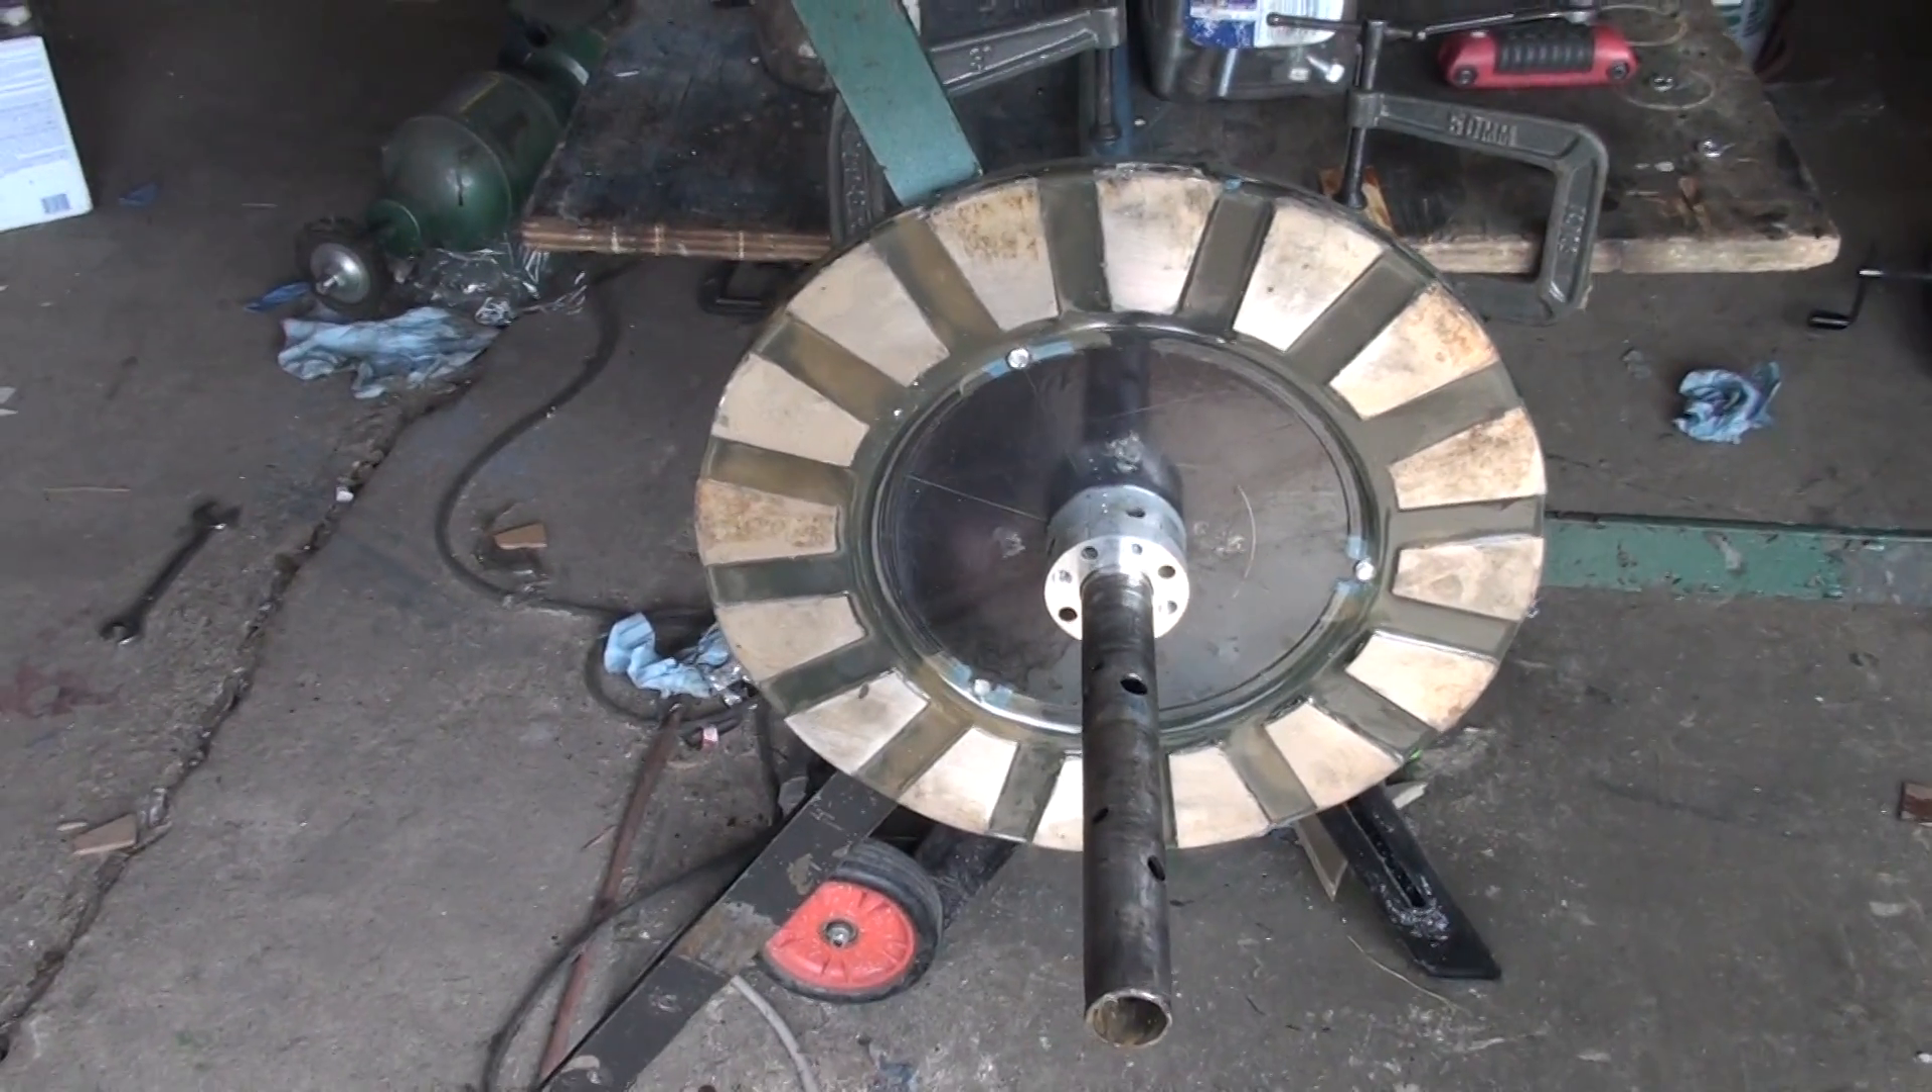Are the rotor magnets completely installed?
Yes.